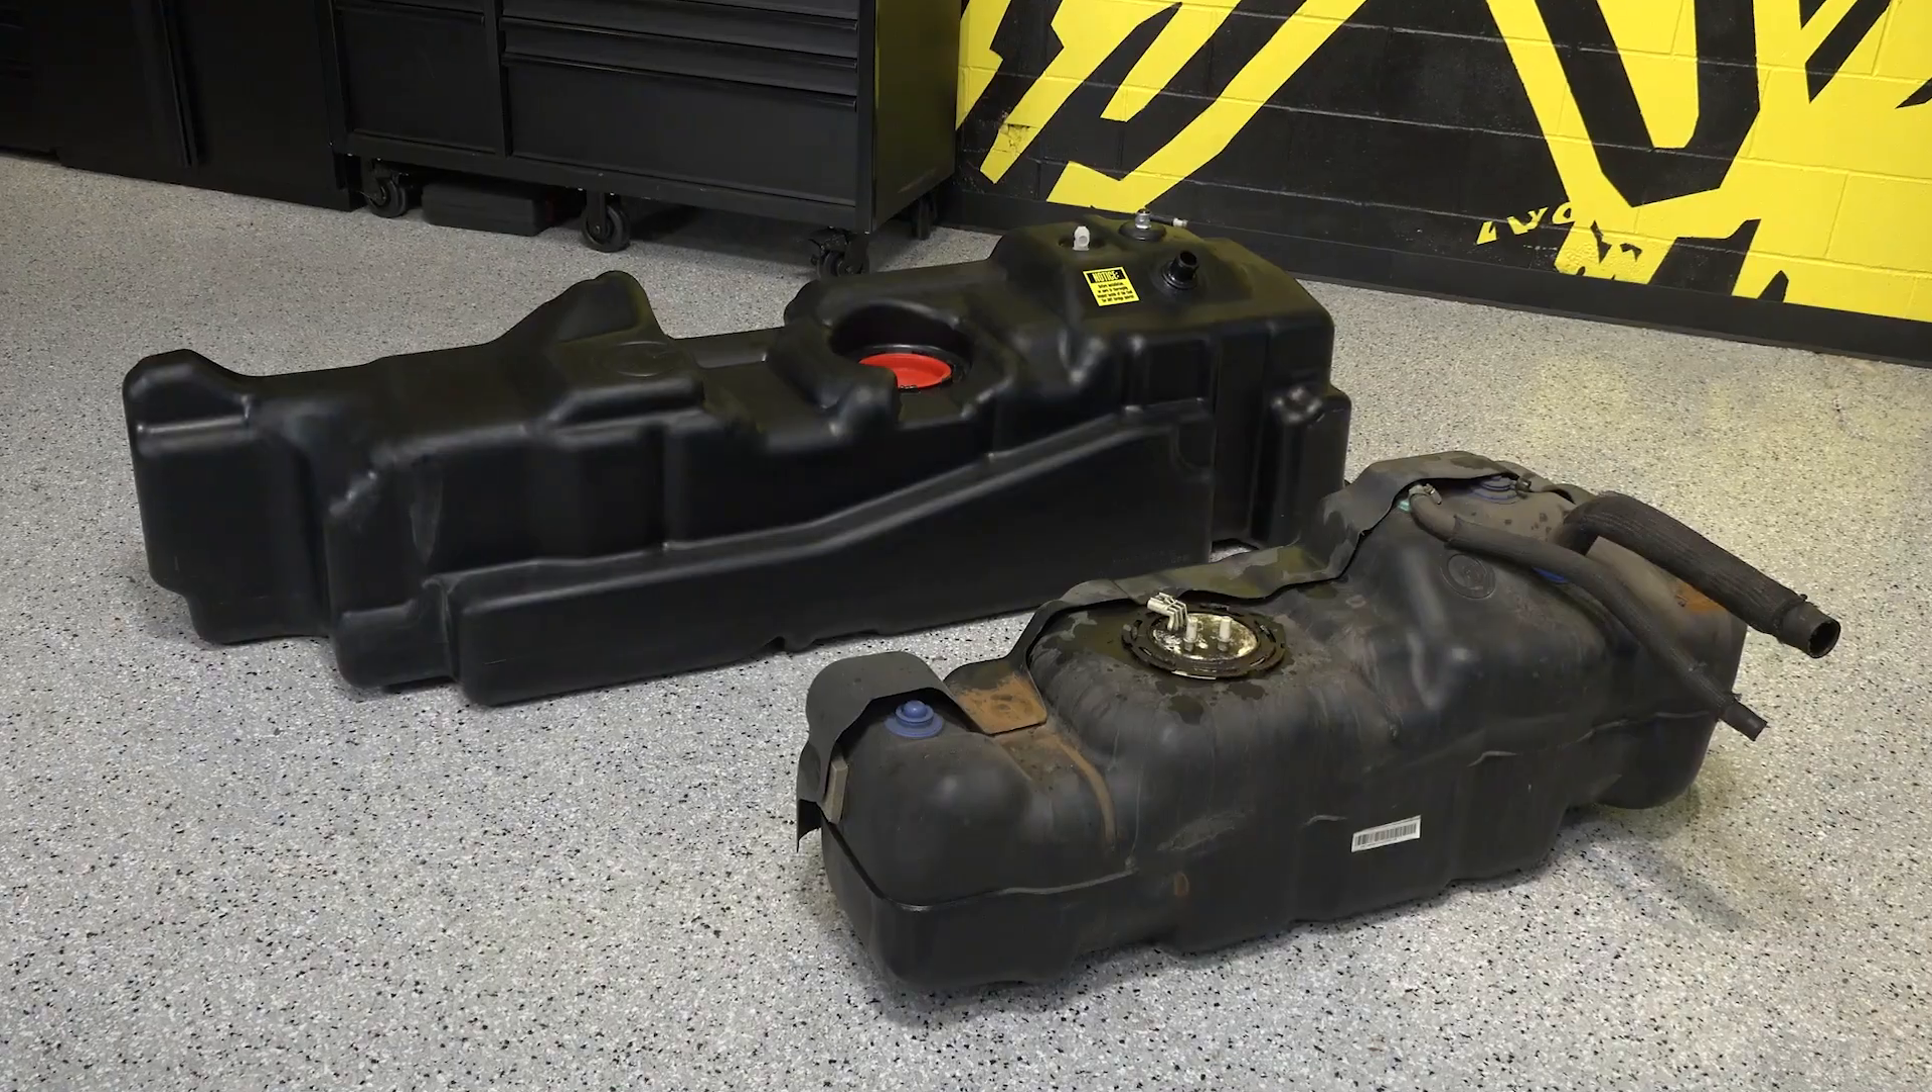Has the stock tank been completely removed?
Yes.